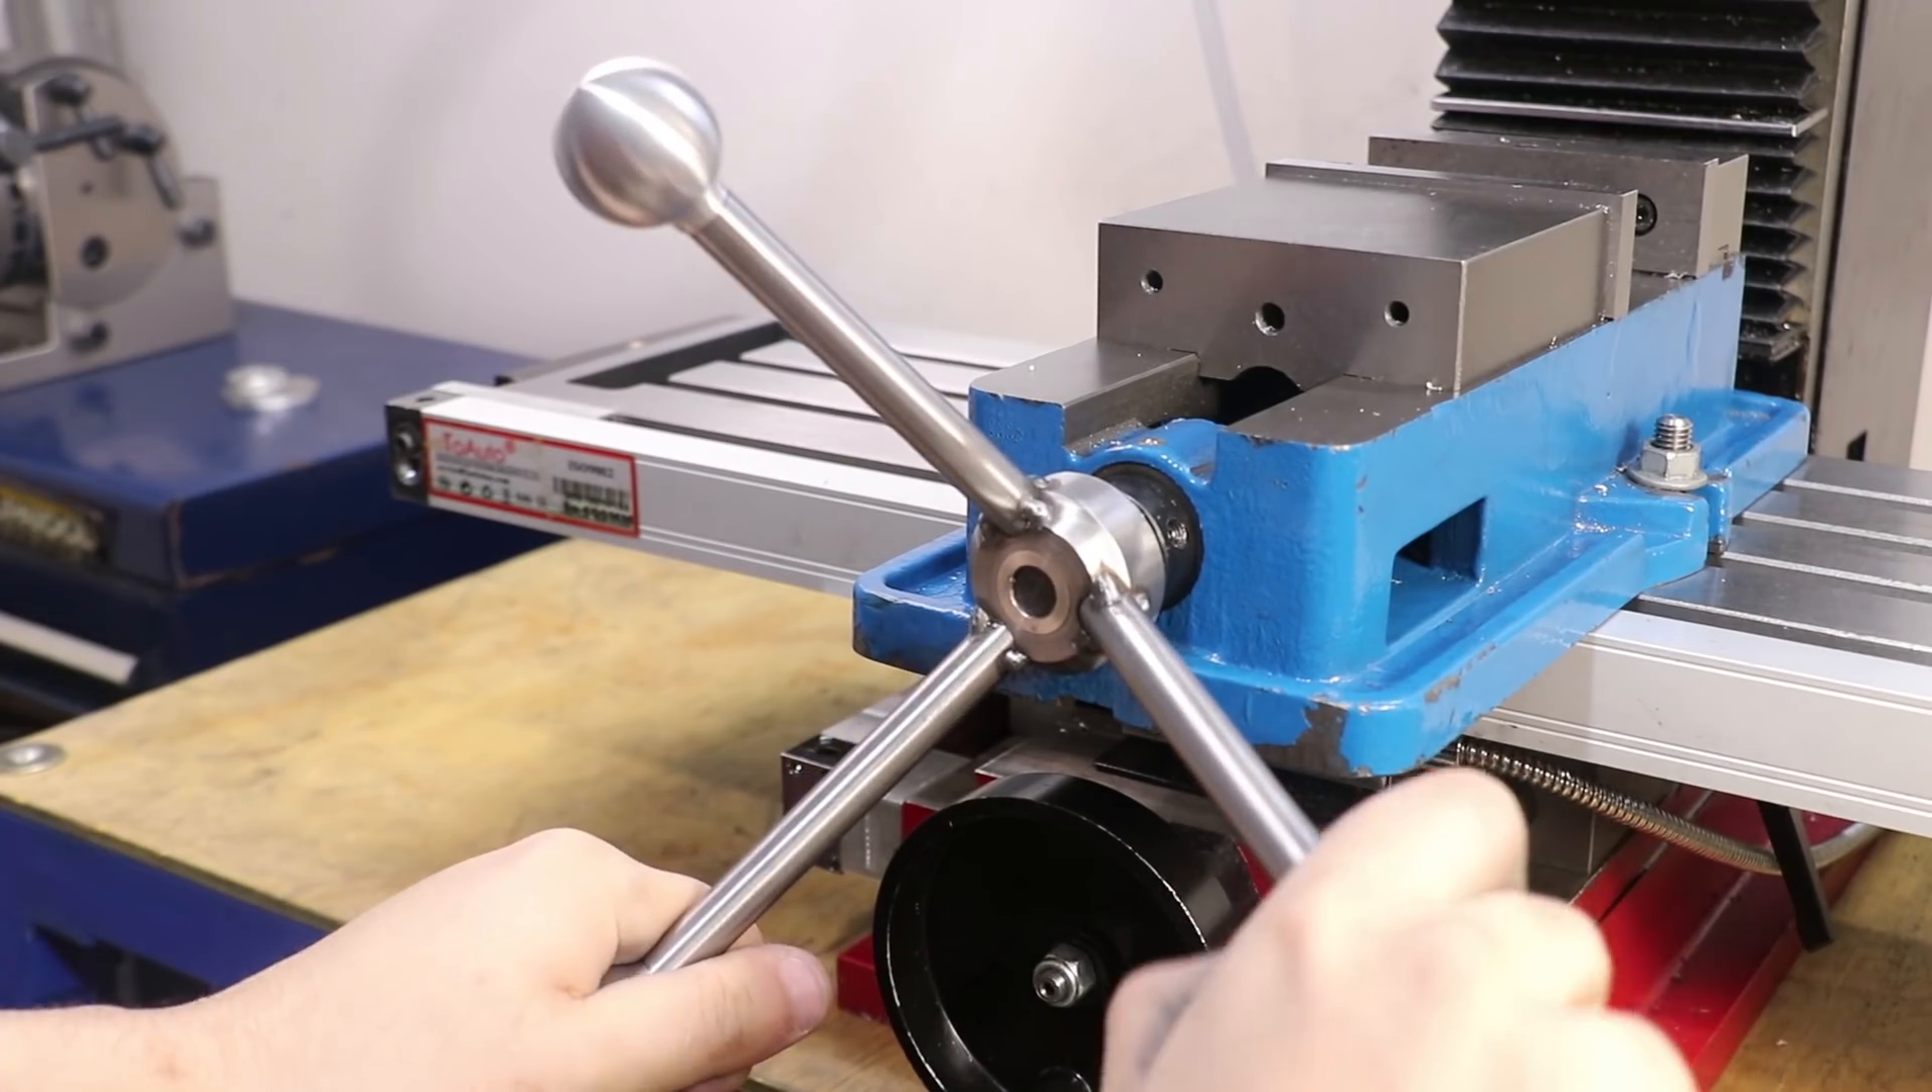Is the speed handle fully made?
Yes.